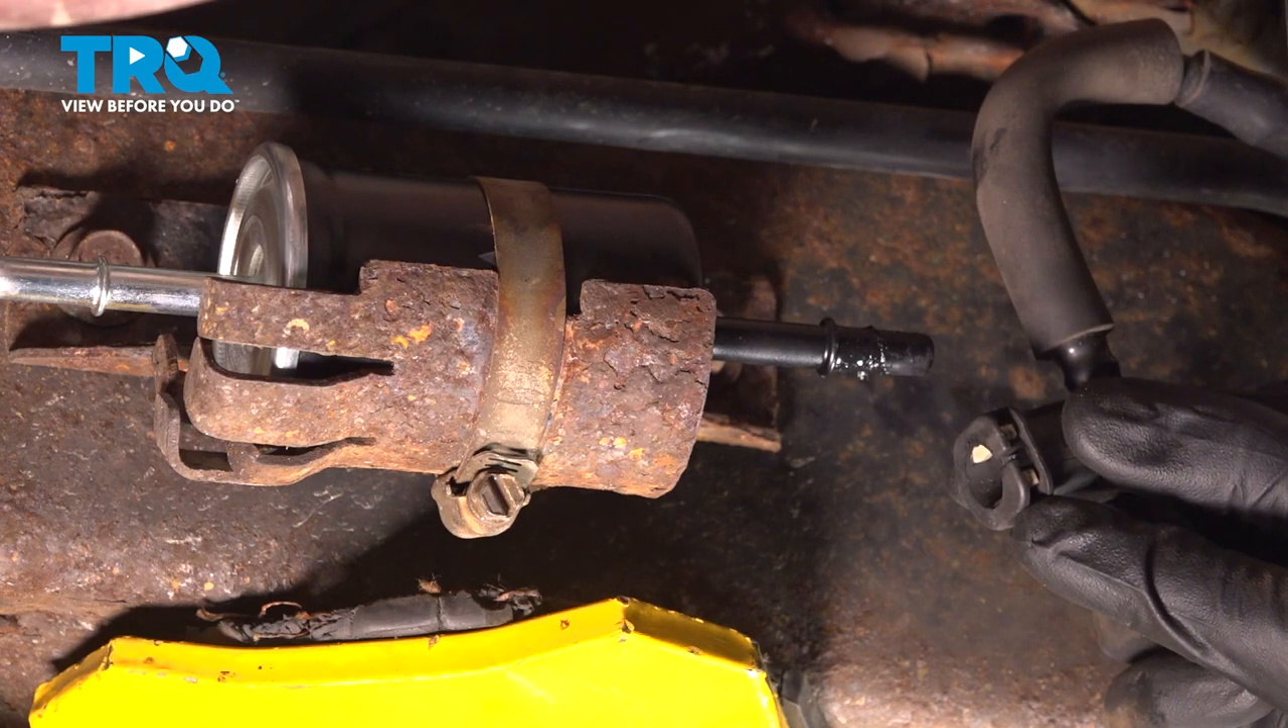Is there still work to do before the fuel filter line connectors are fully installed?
Yes.